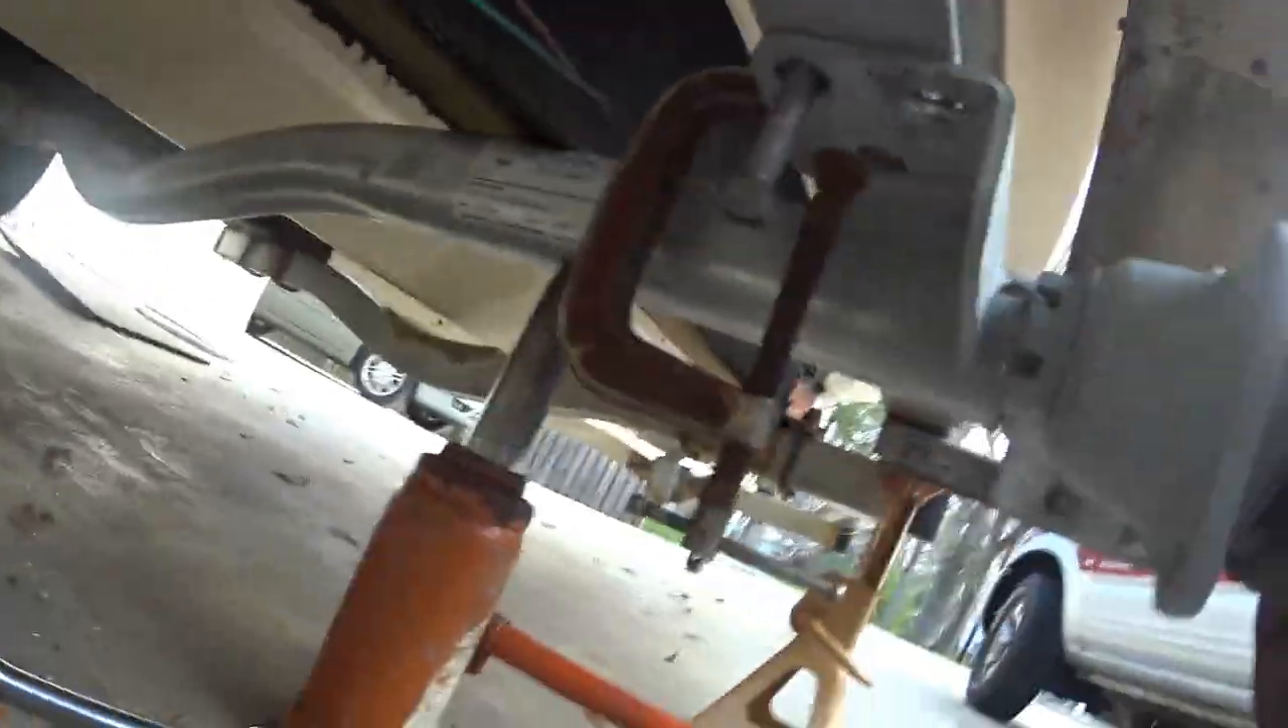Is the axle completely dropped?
No.